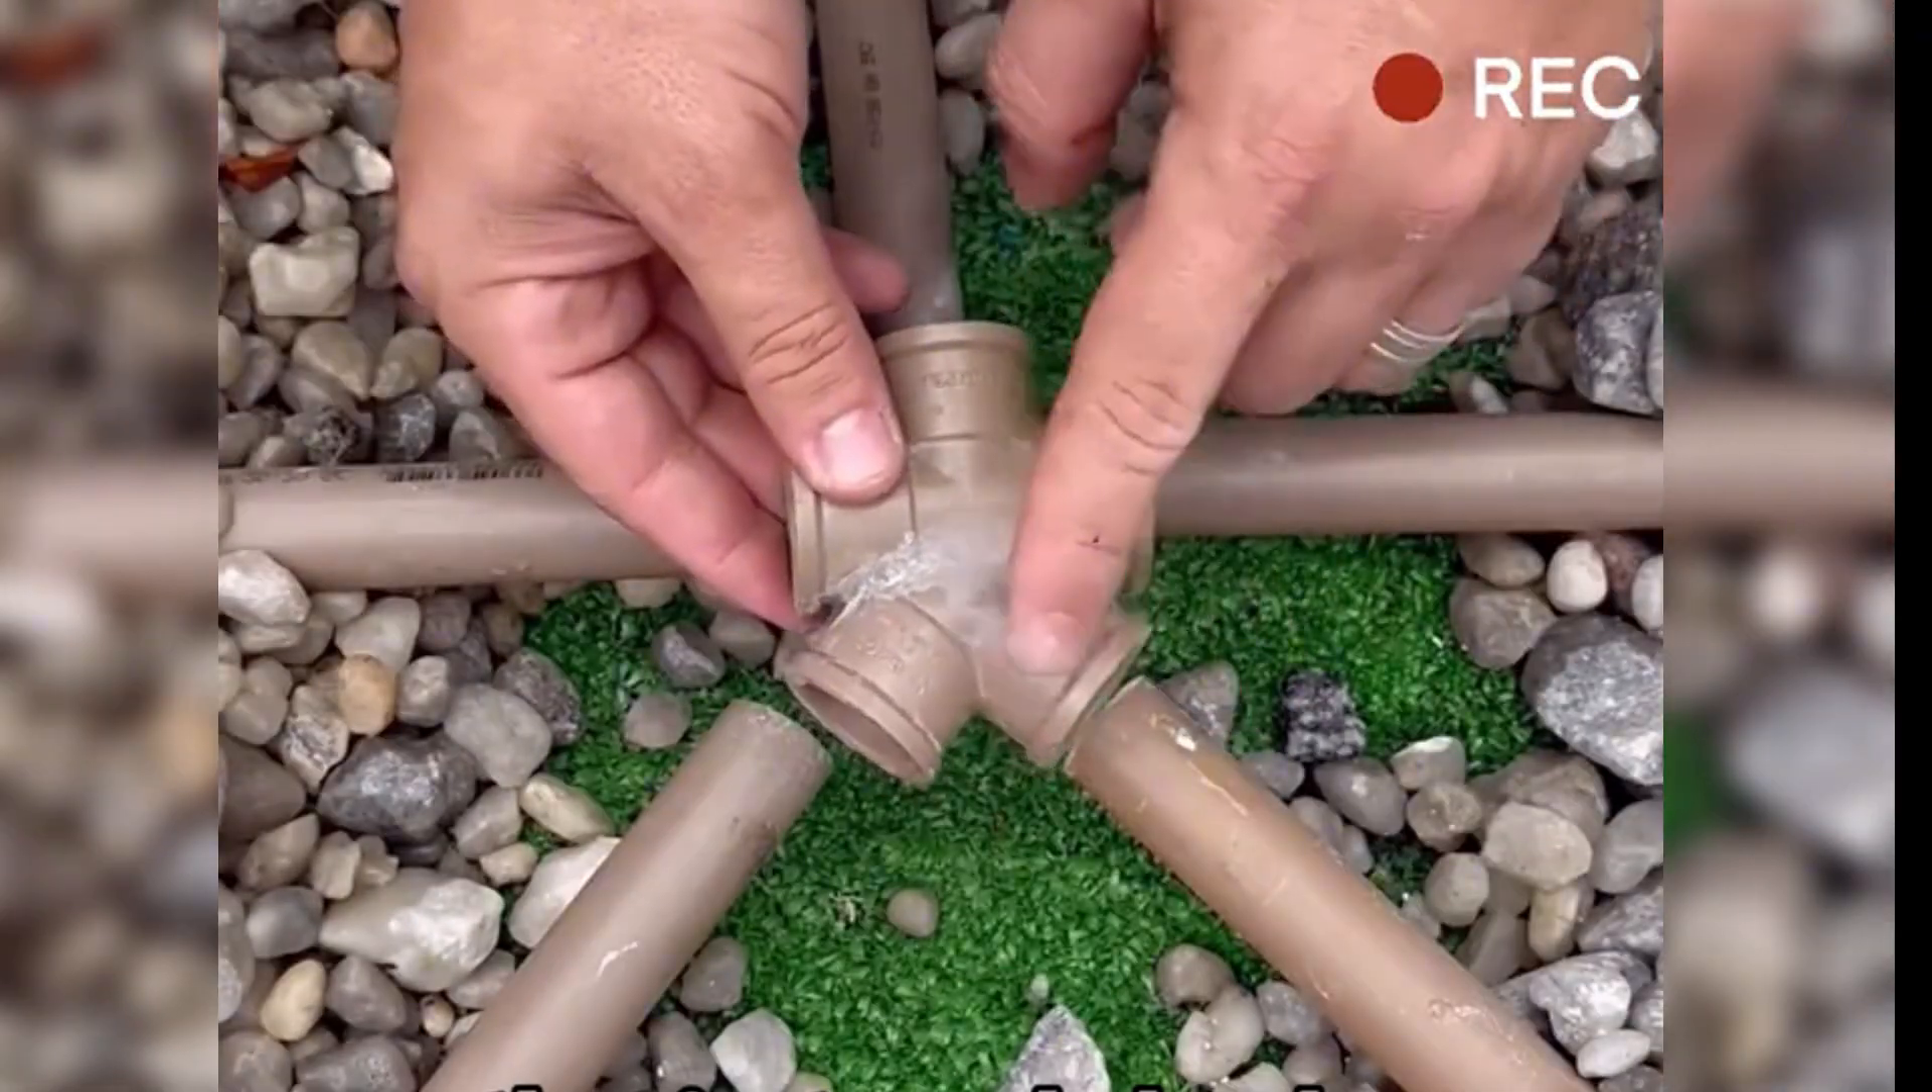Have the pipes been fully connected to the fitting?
No.